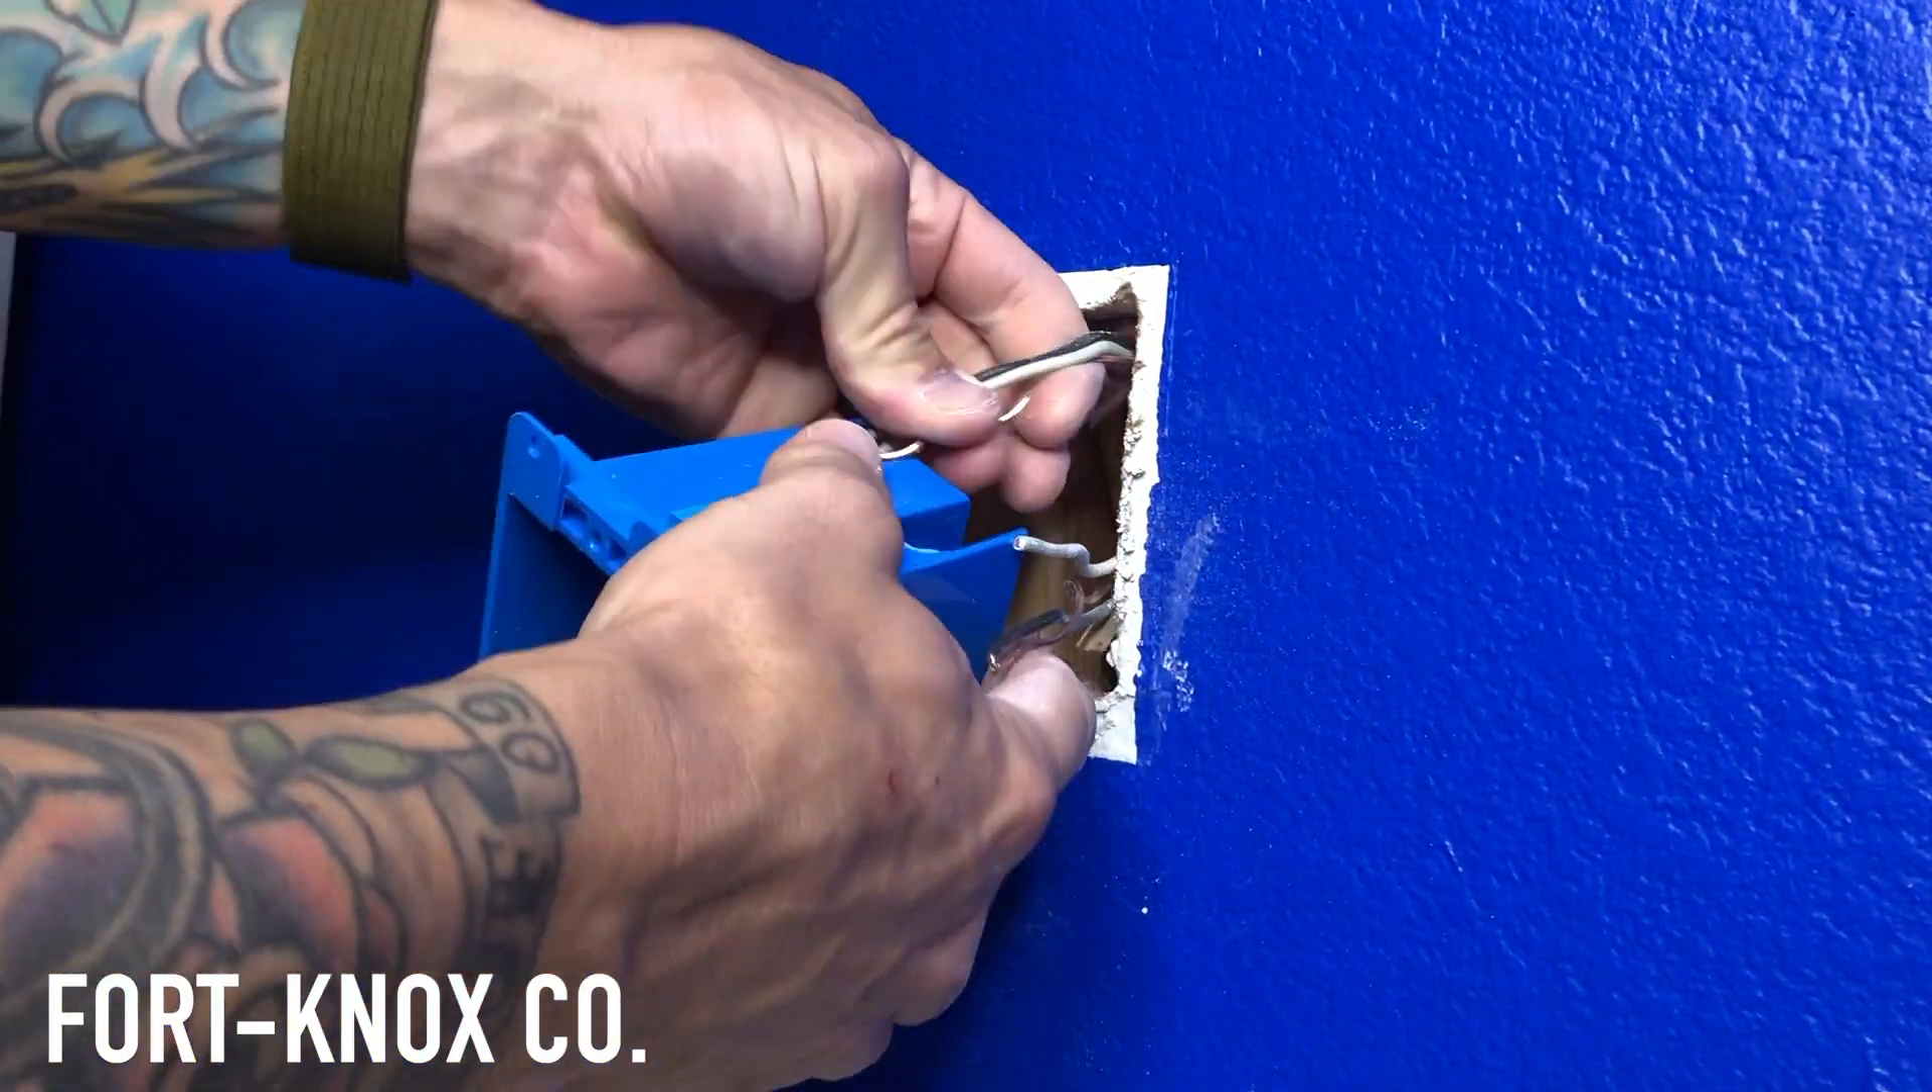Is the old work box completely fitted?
No.